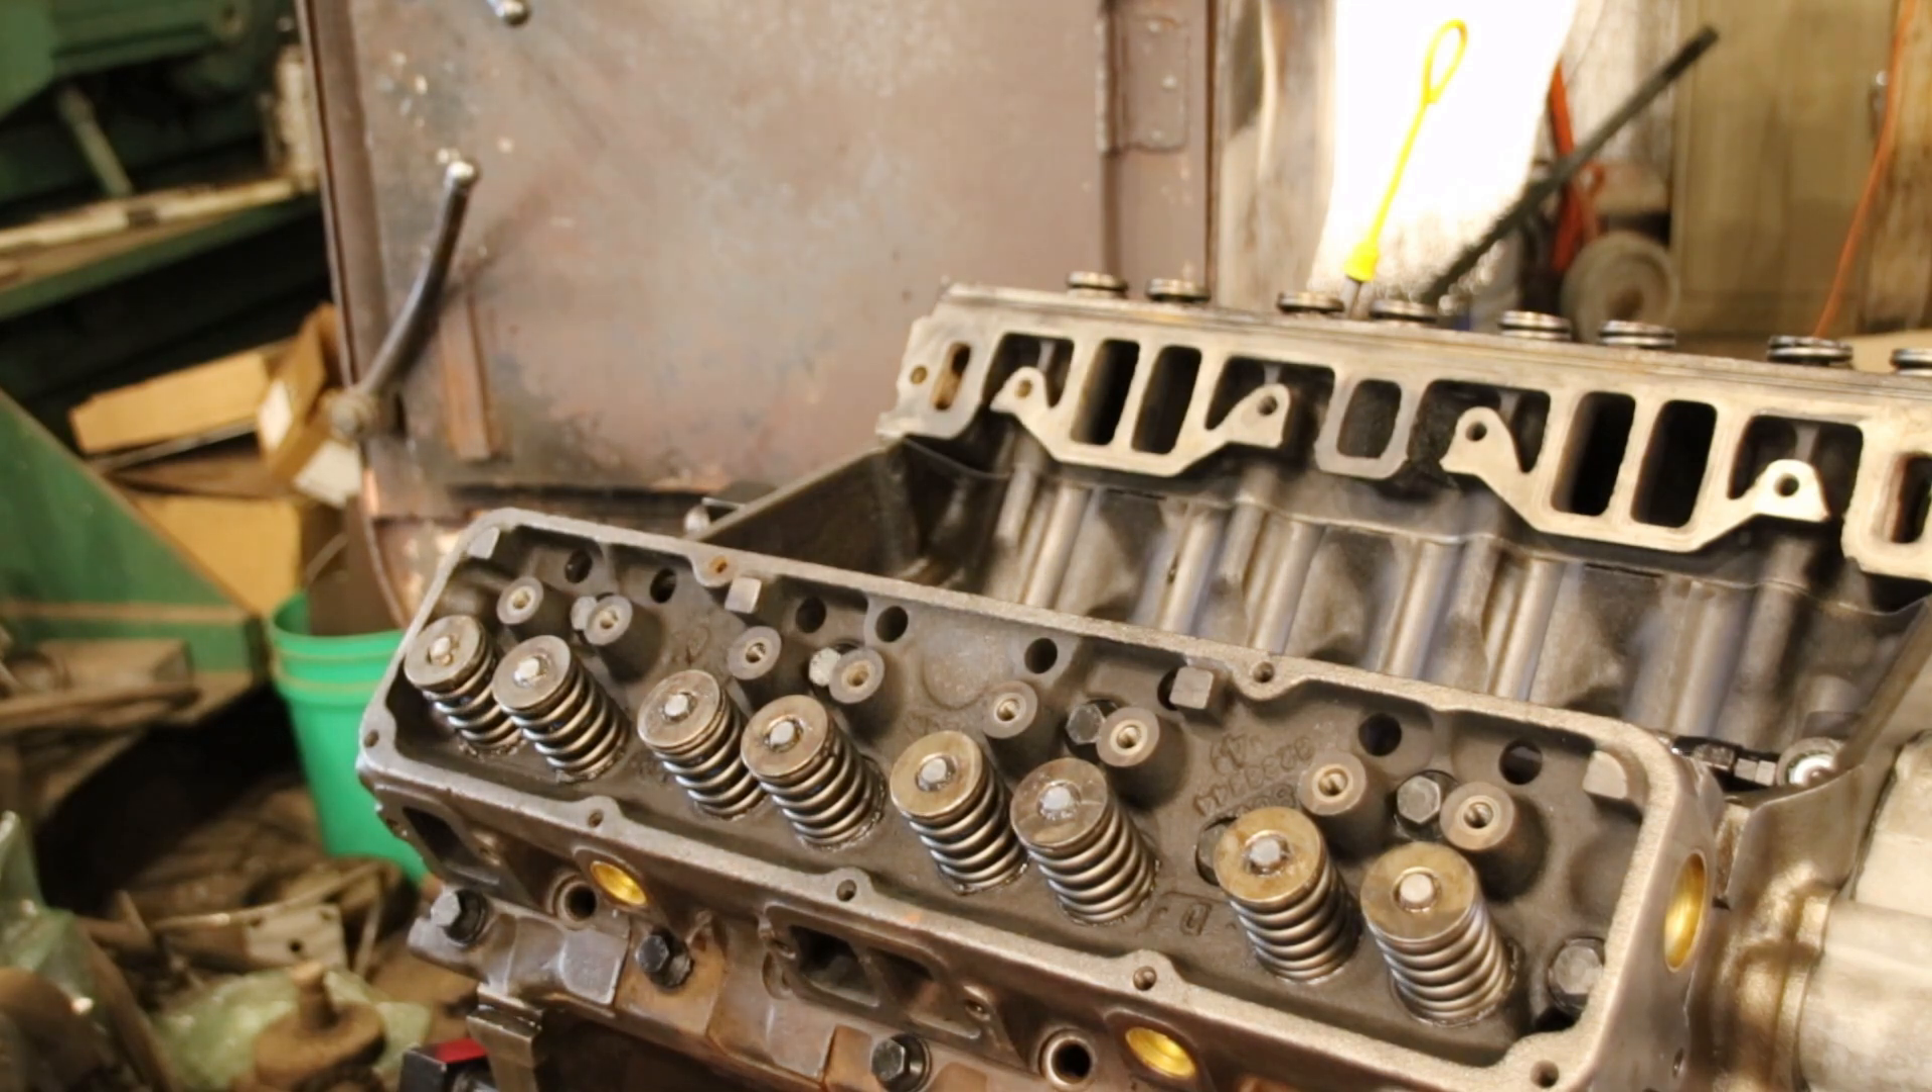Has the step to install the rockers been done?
No.